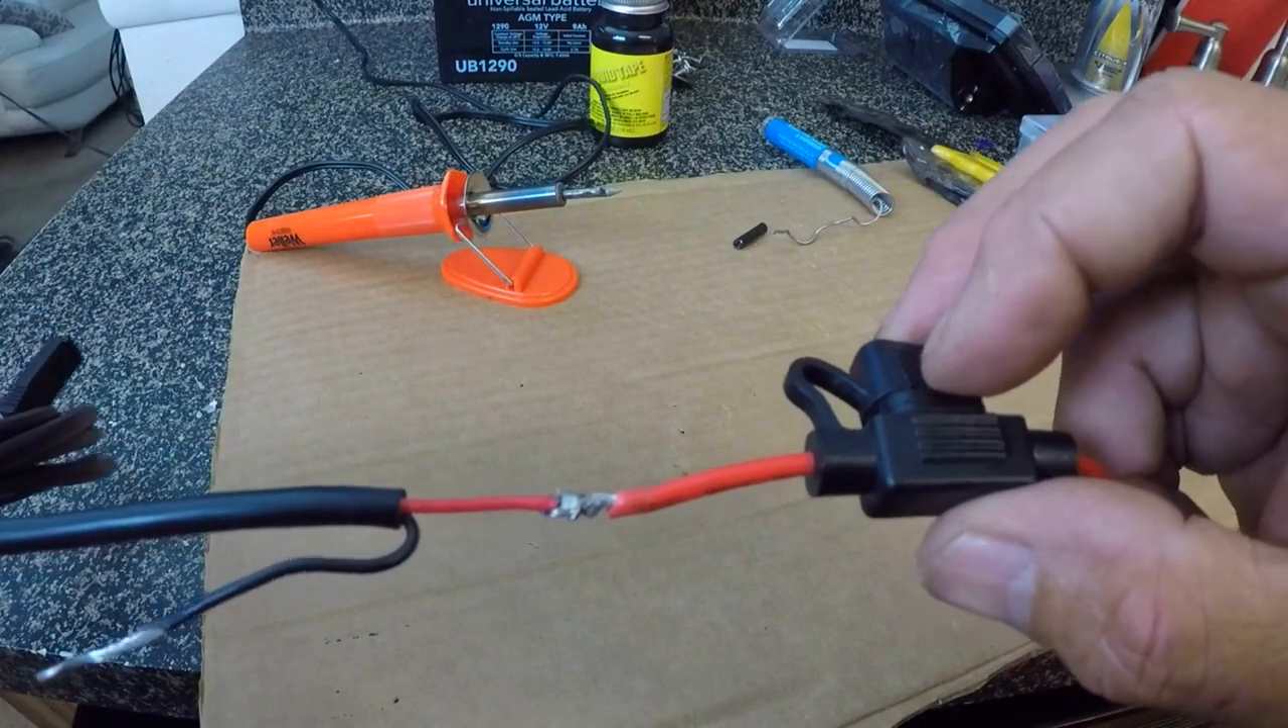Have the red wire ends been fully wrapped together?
Yes.